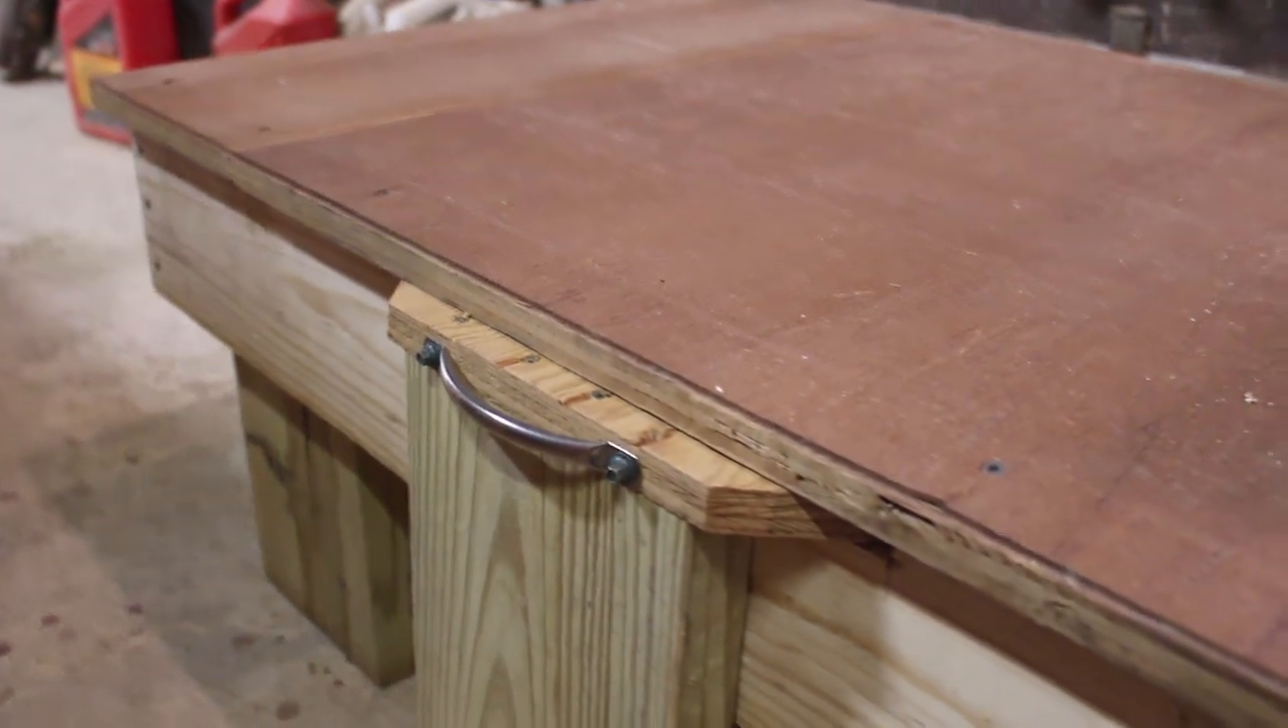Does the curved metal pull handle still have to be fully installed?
No.